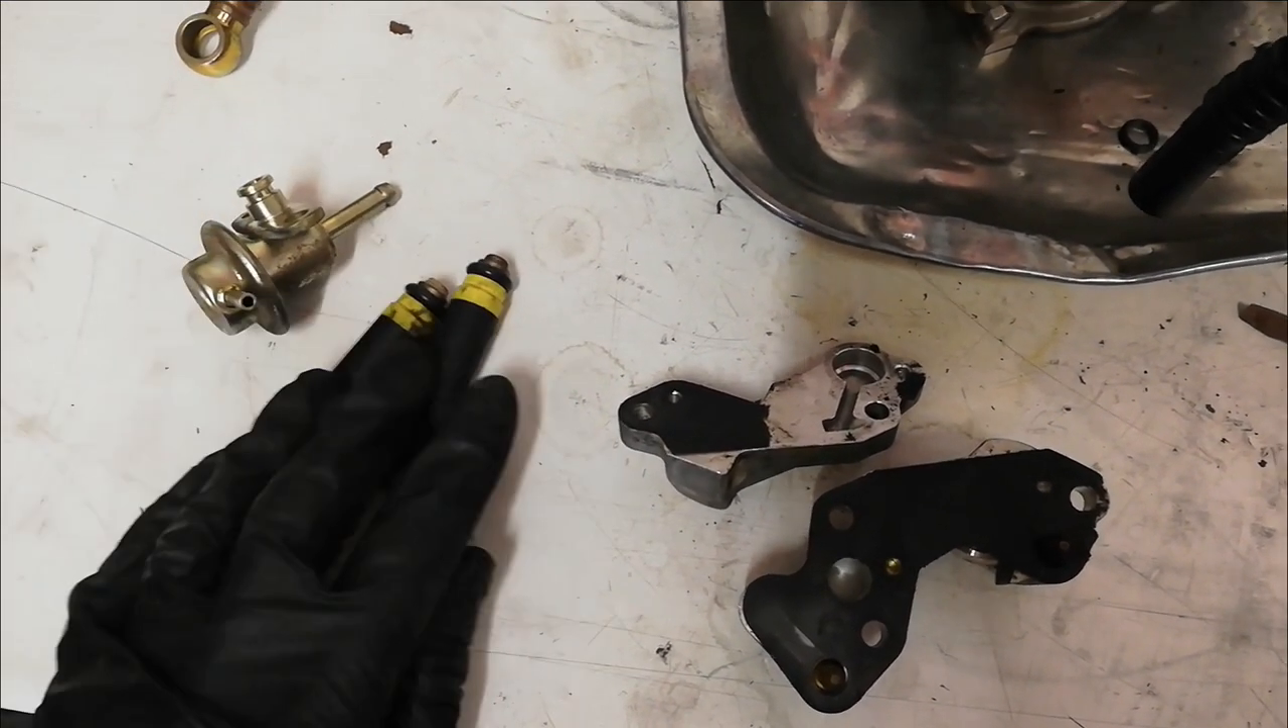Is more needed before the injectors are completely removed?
No.